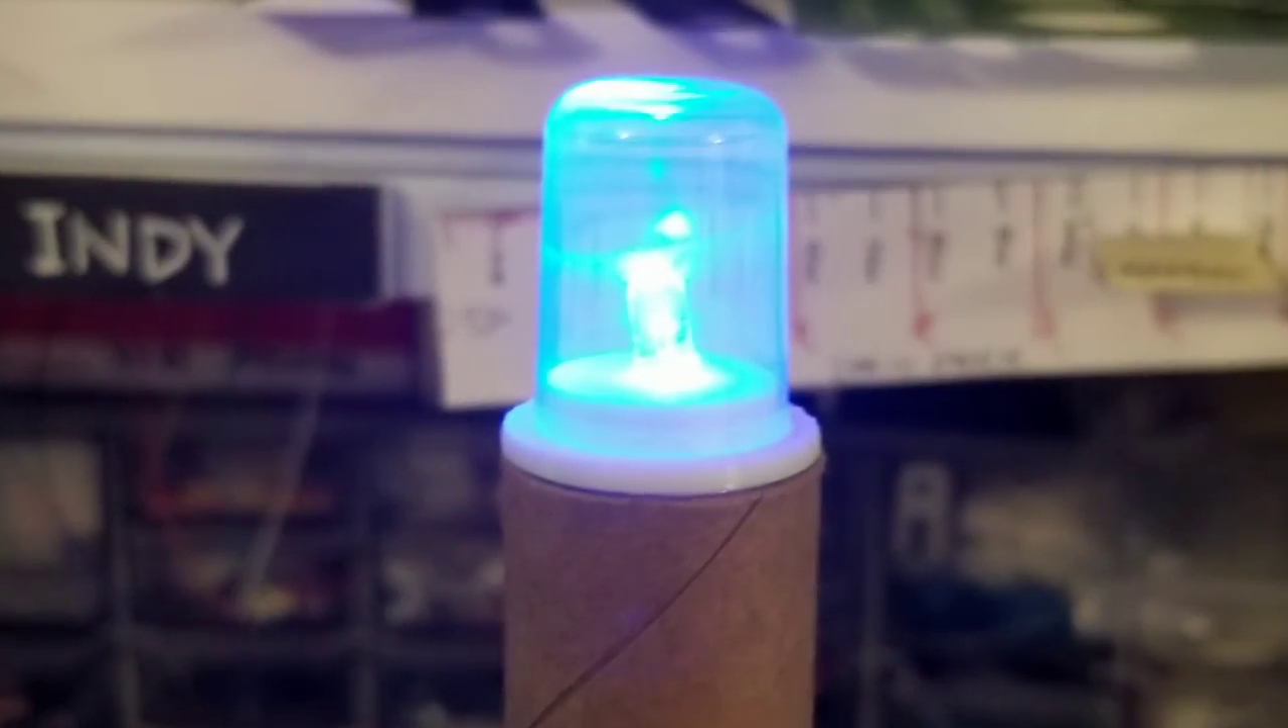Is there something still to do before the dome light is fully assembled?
No.